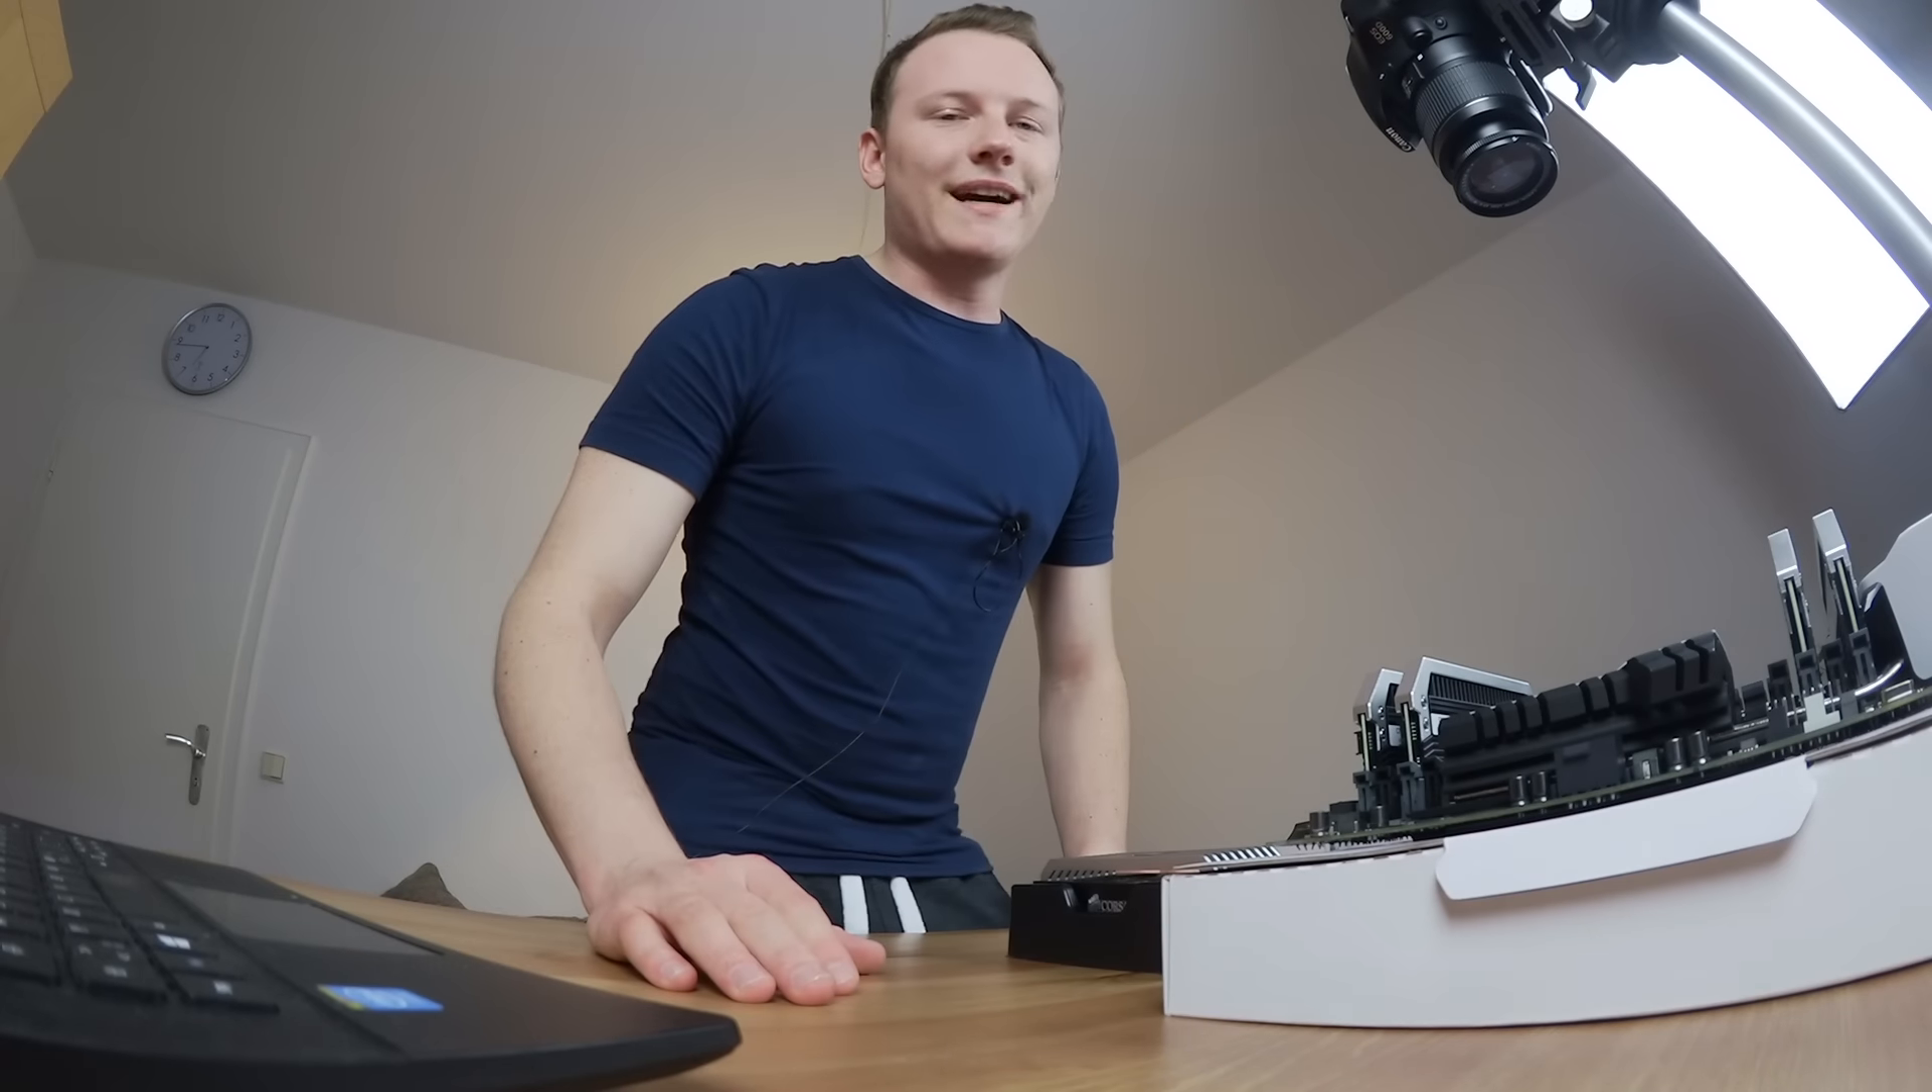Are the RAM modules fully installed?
Yes.